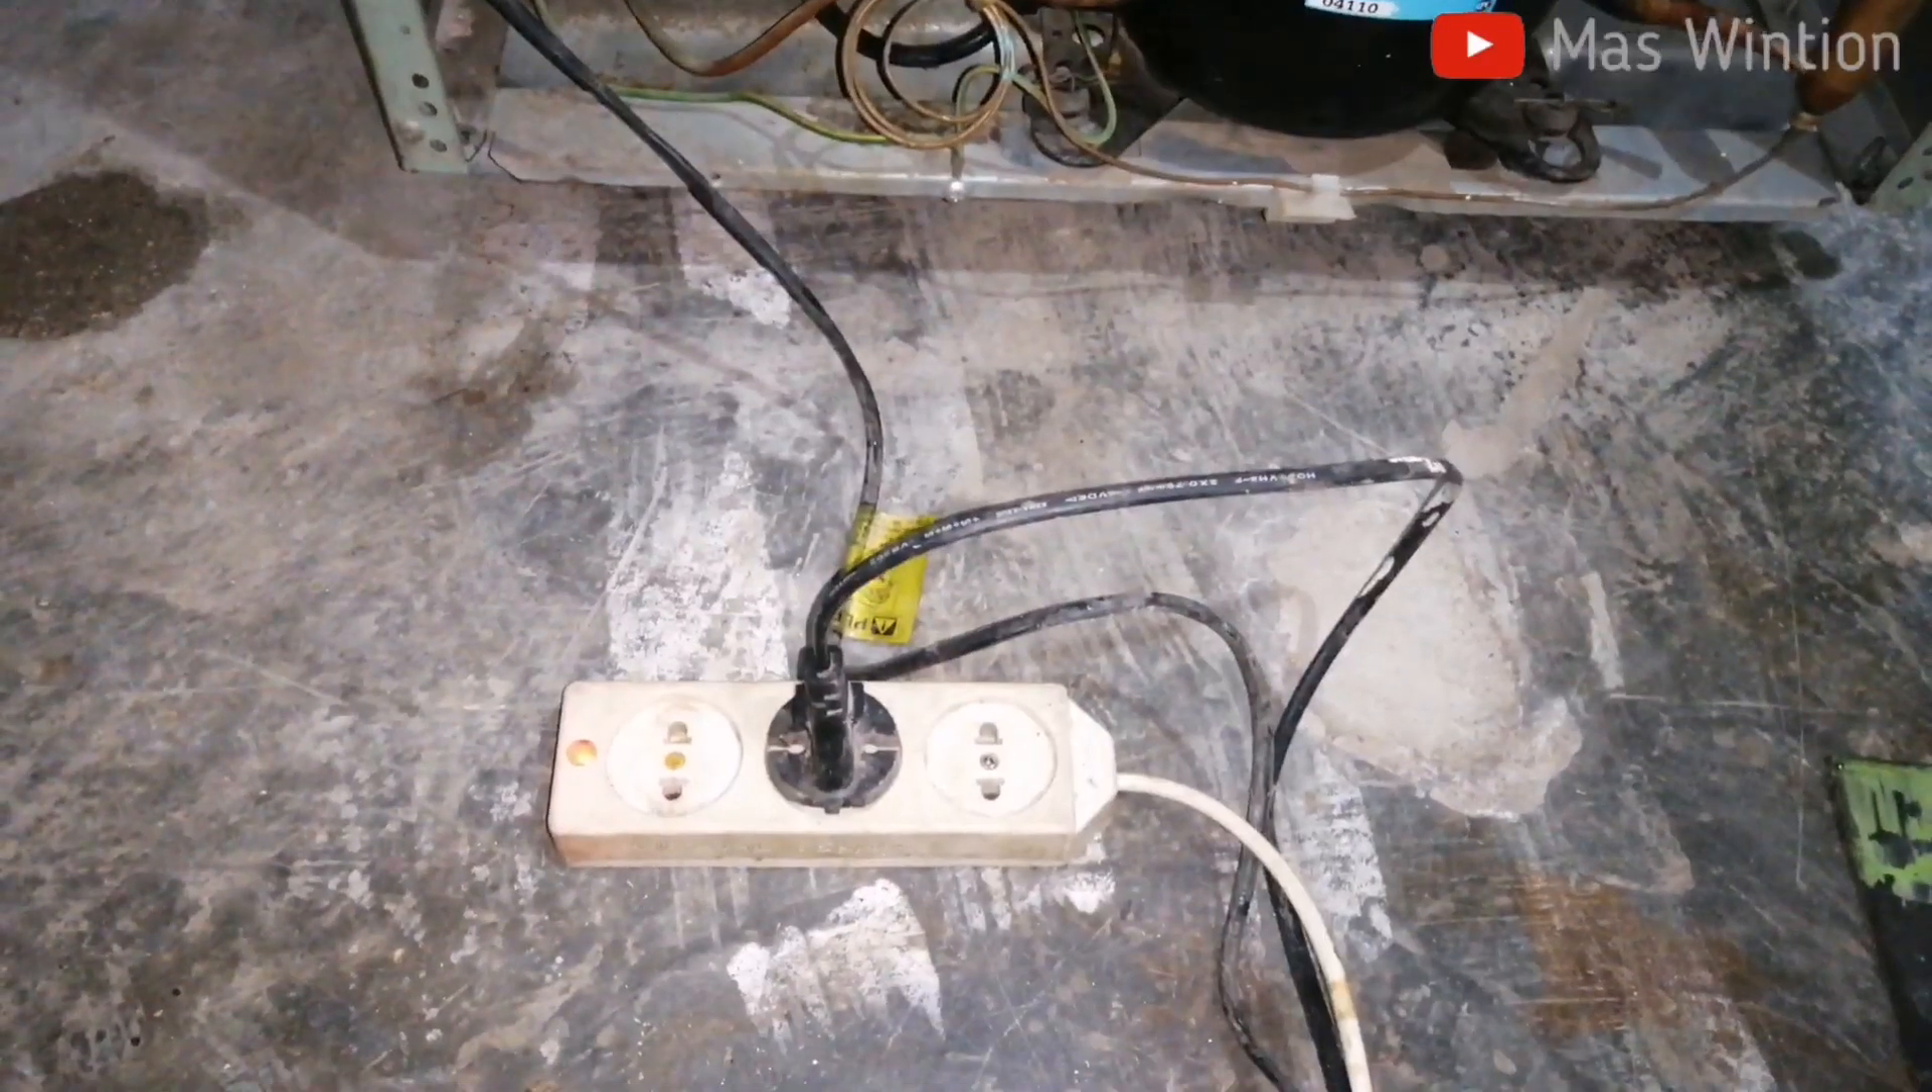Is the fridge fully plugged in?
Yes.